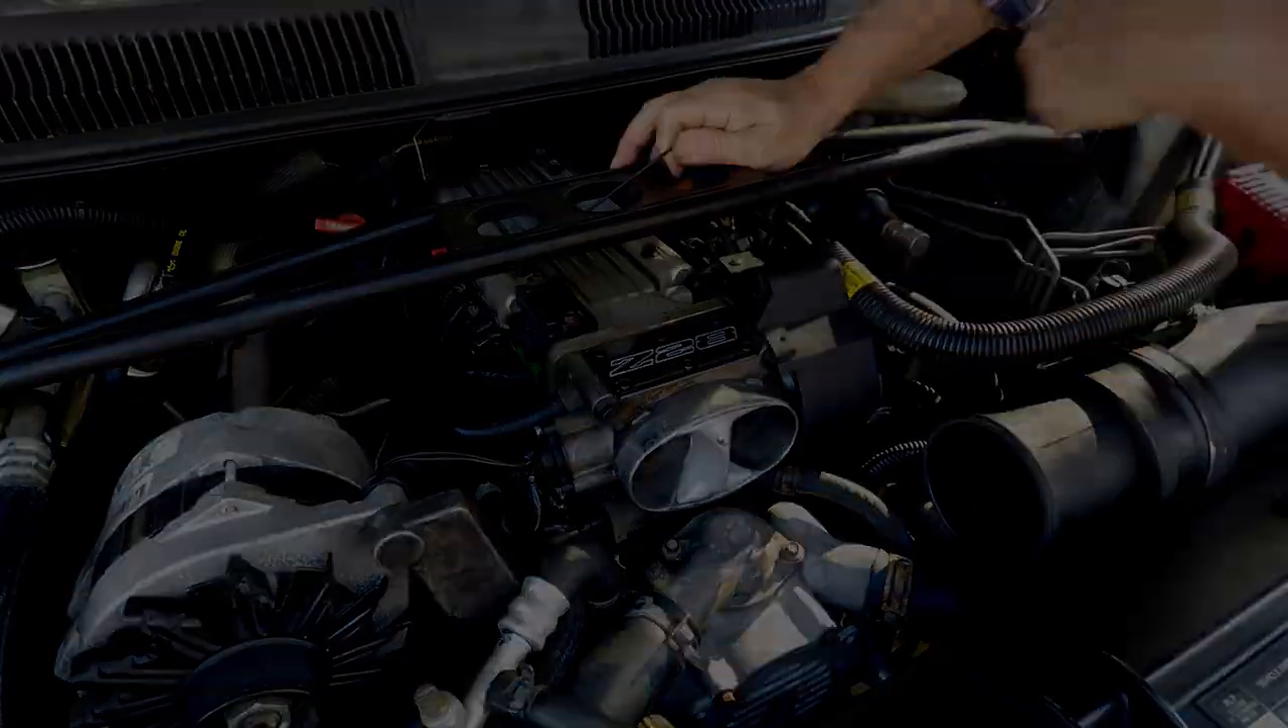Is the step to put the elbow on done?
No.